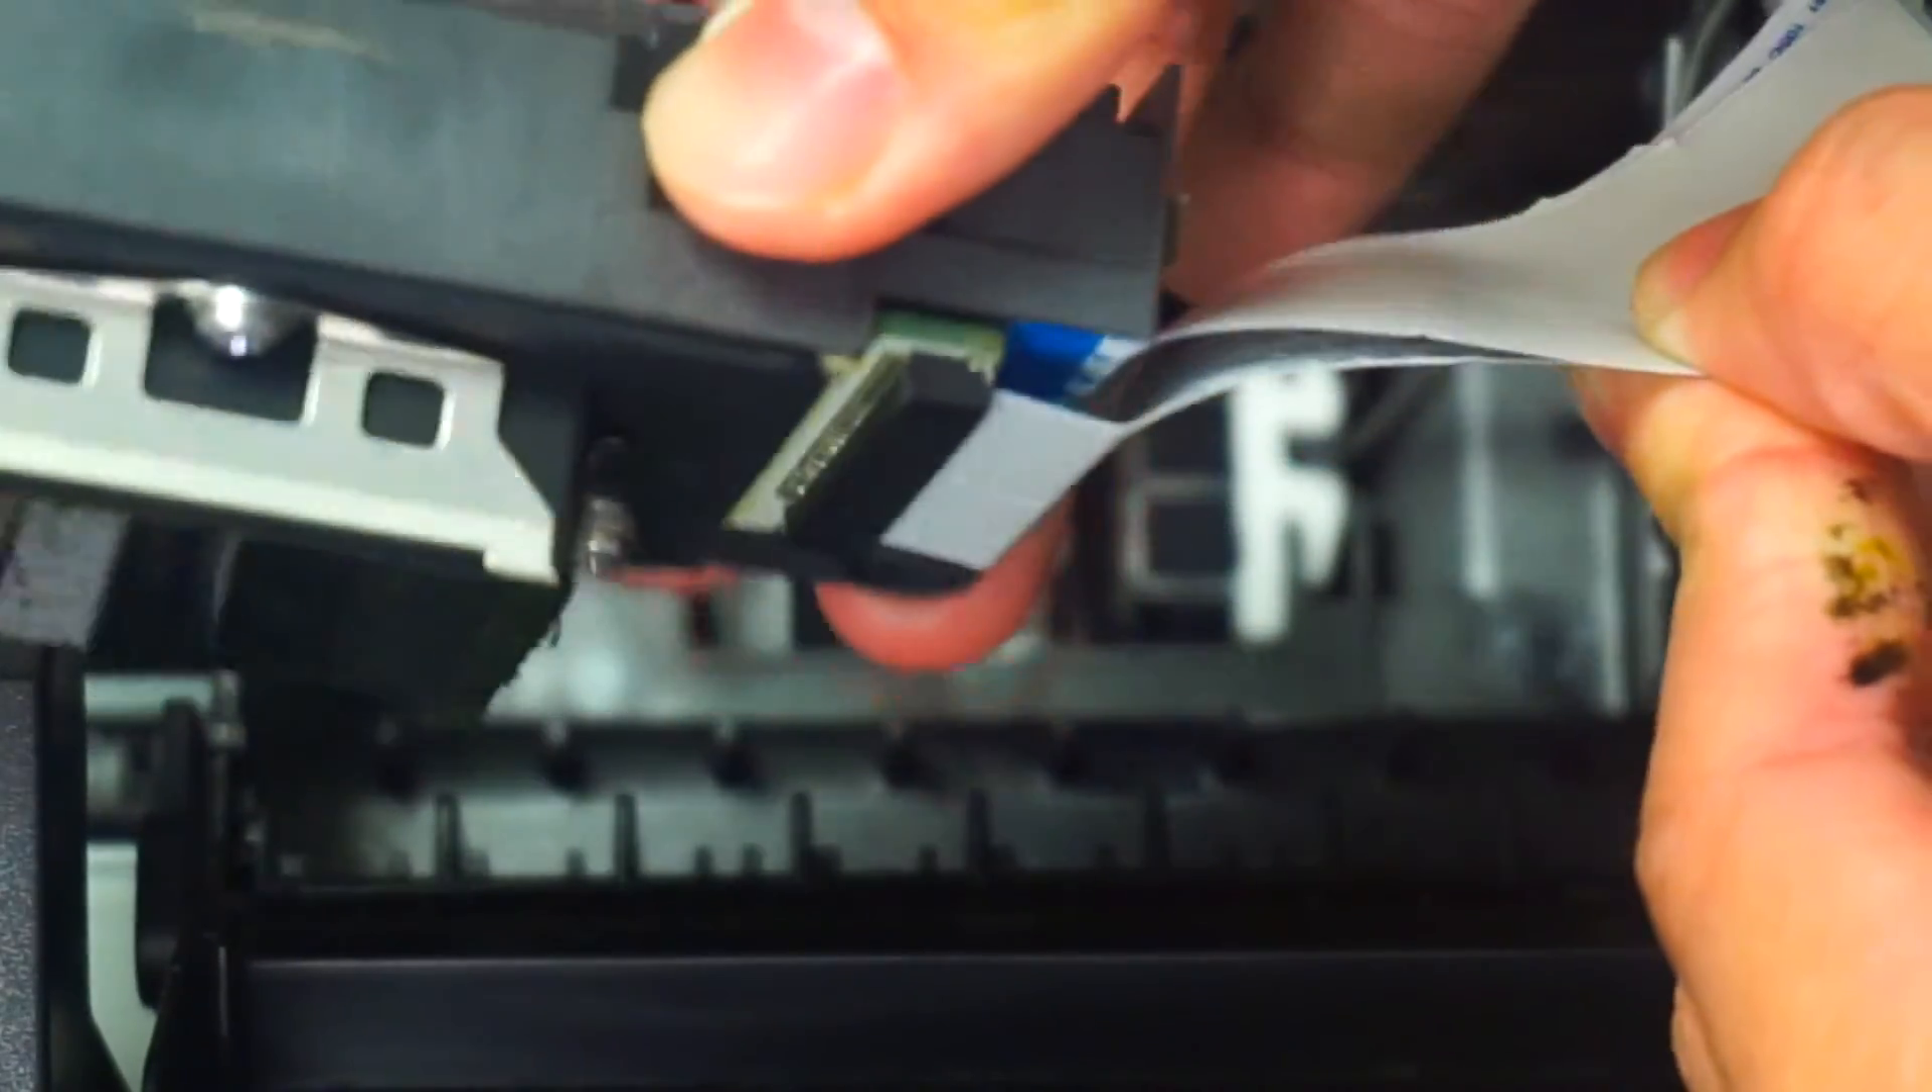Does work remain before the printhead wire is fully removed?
Yes.